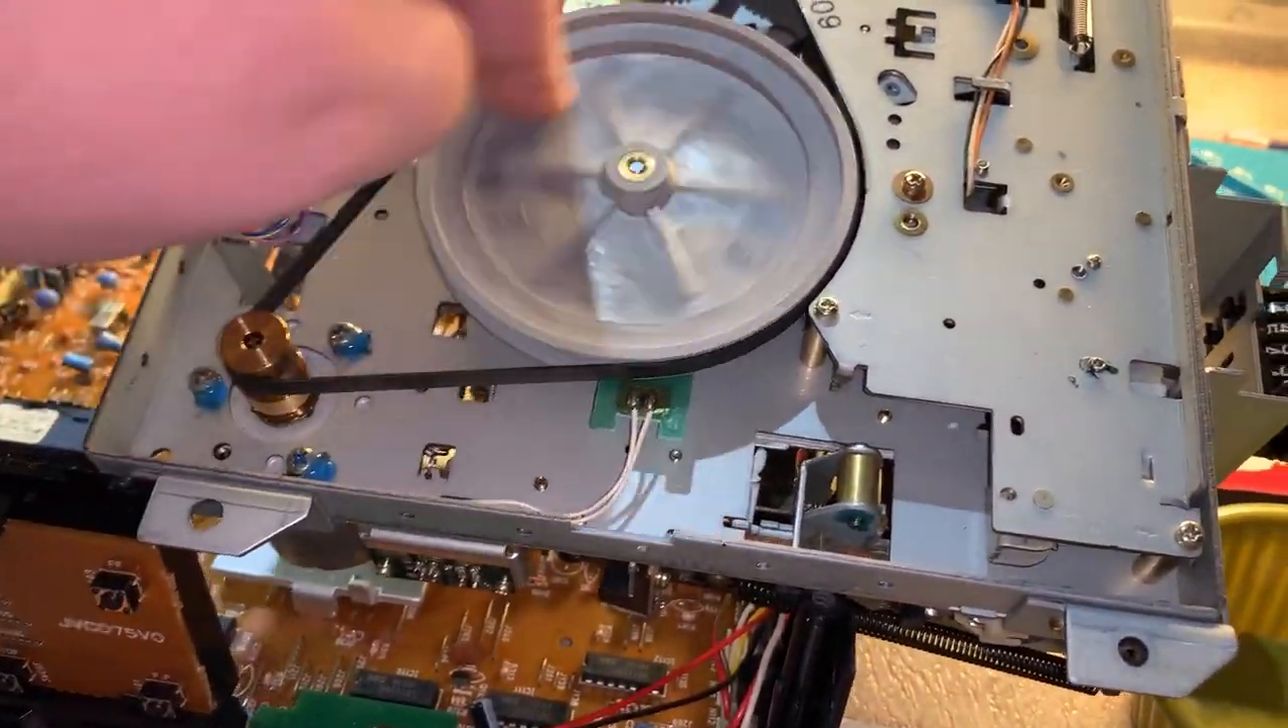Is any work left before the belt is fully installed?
No.